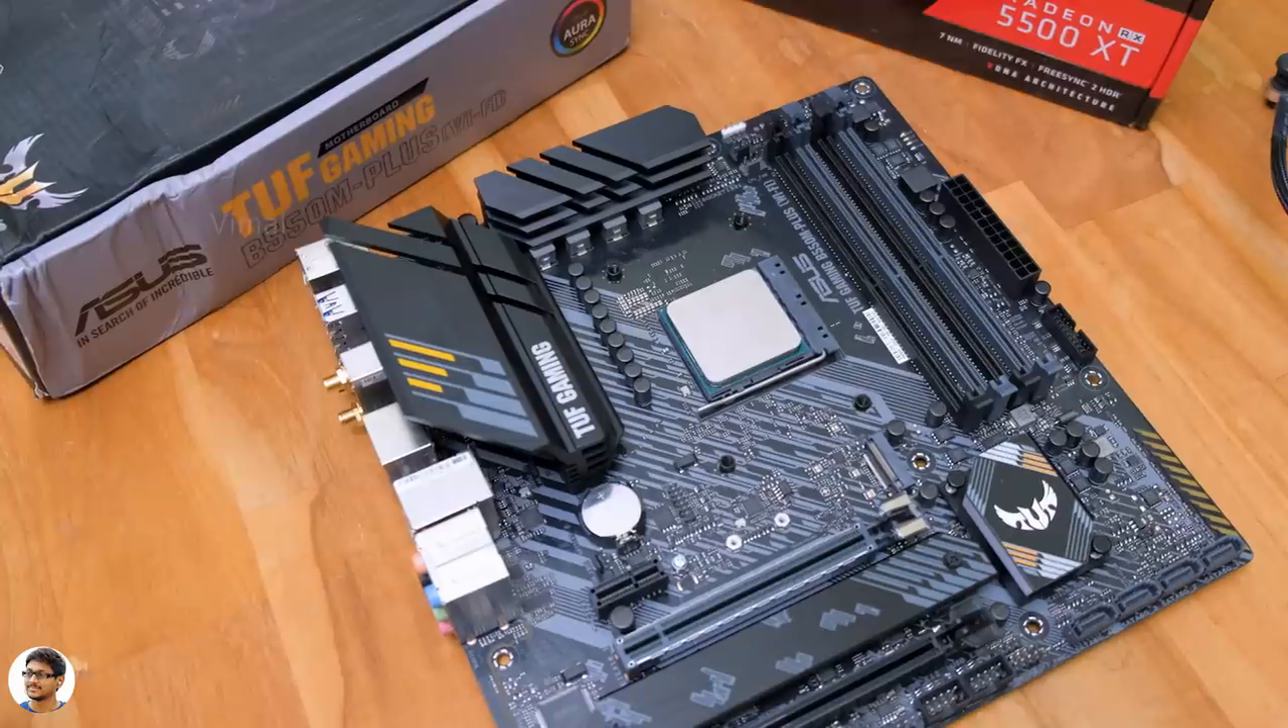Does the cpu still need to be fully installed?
No.